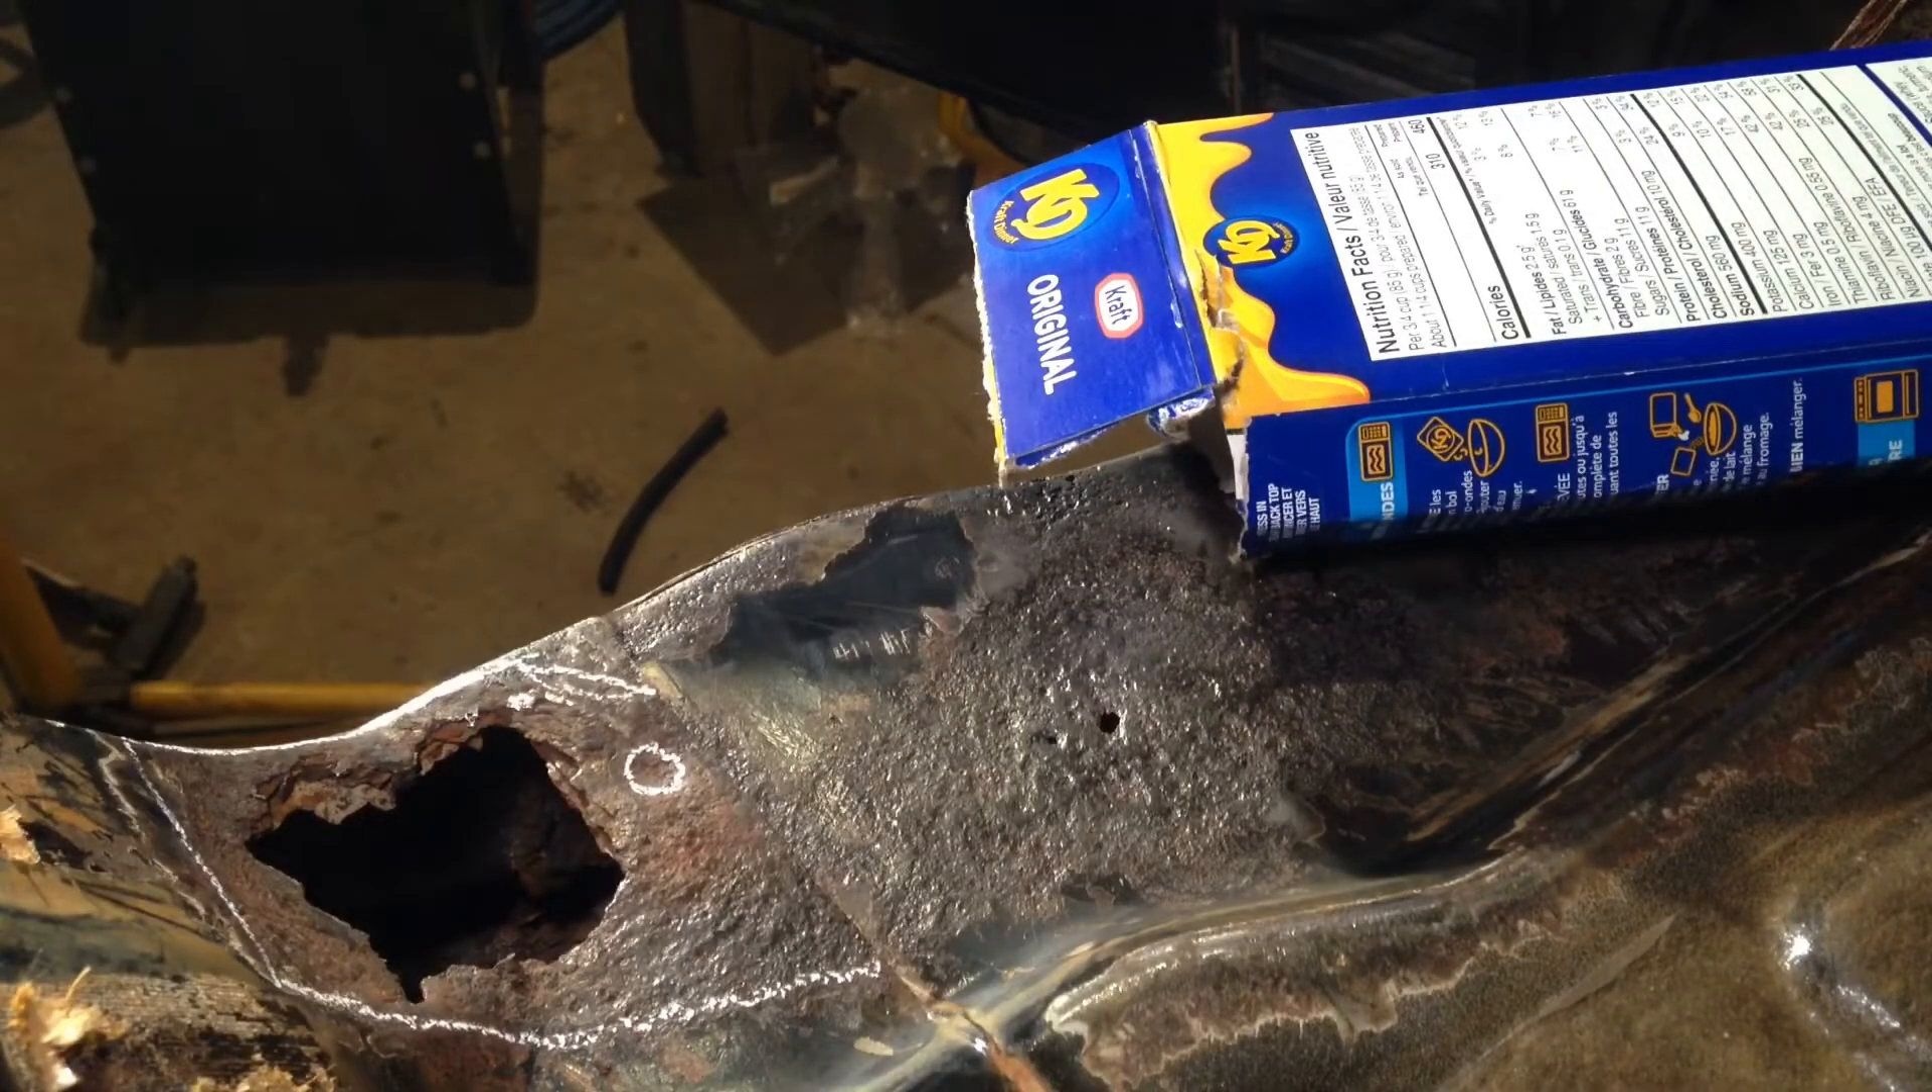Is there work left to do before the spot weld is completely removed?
Yes.